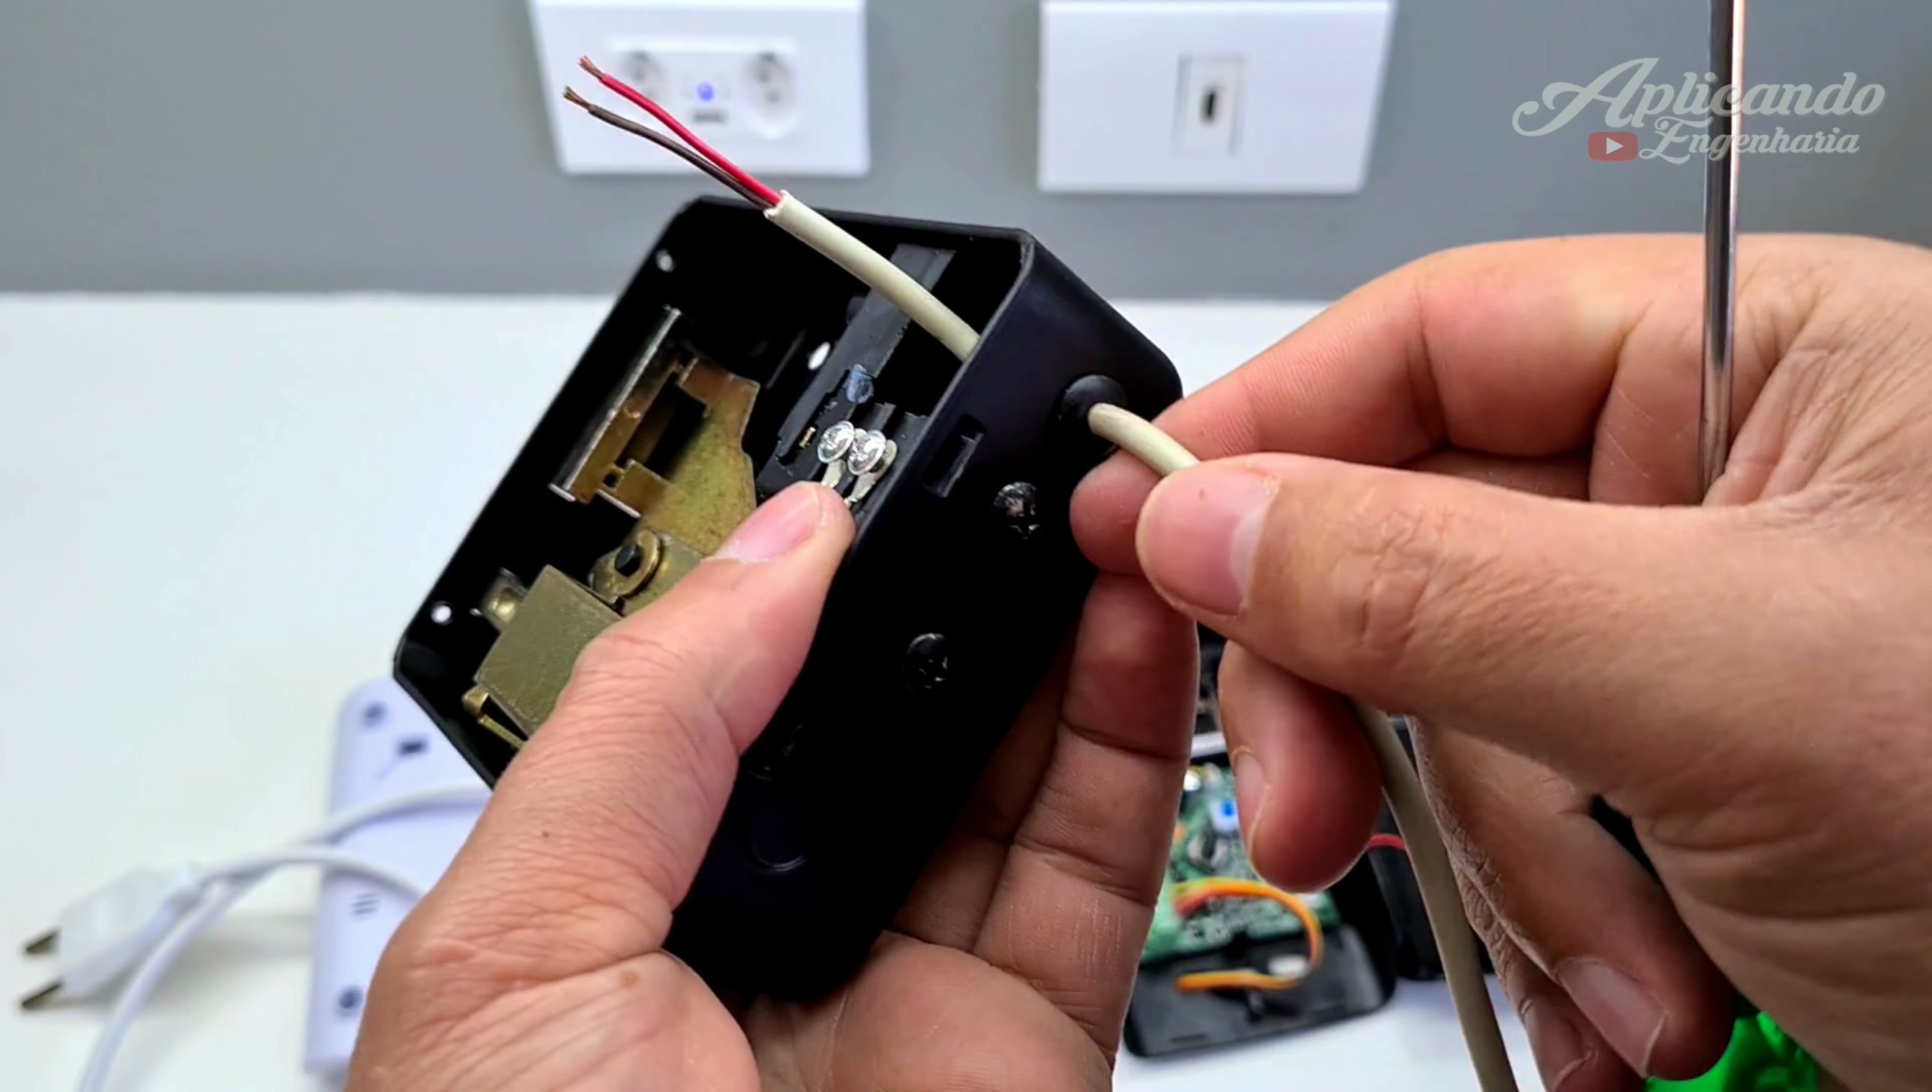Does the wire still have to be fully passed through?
No.